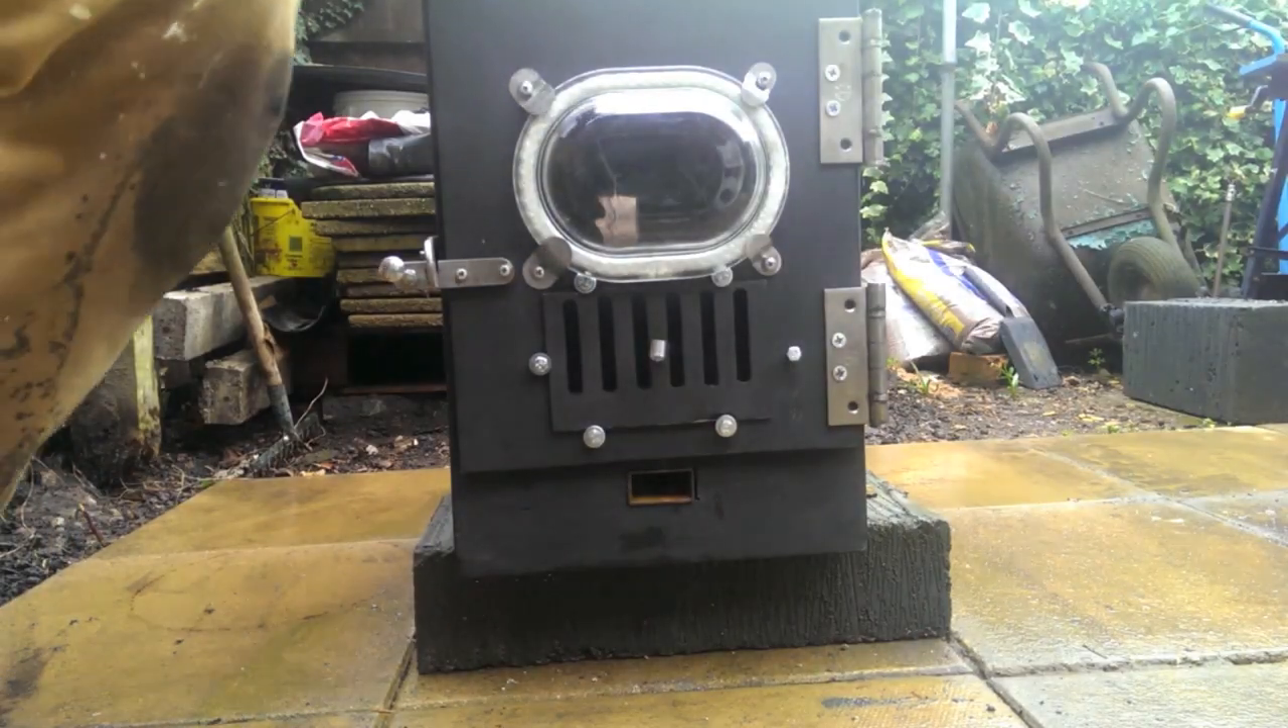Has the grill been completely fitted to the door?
Yes.